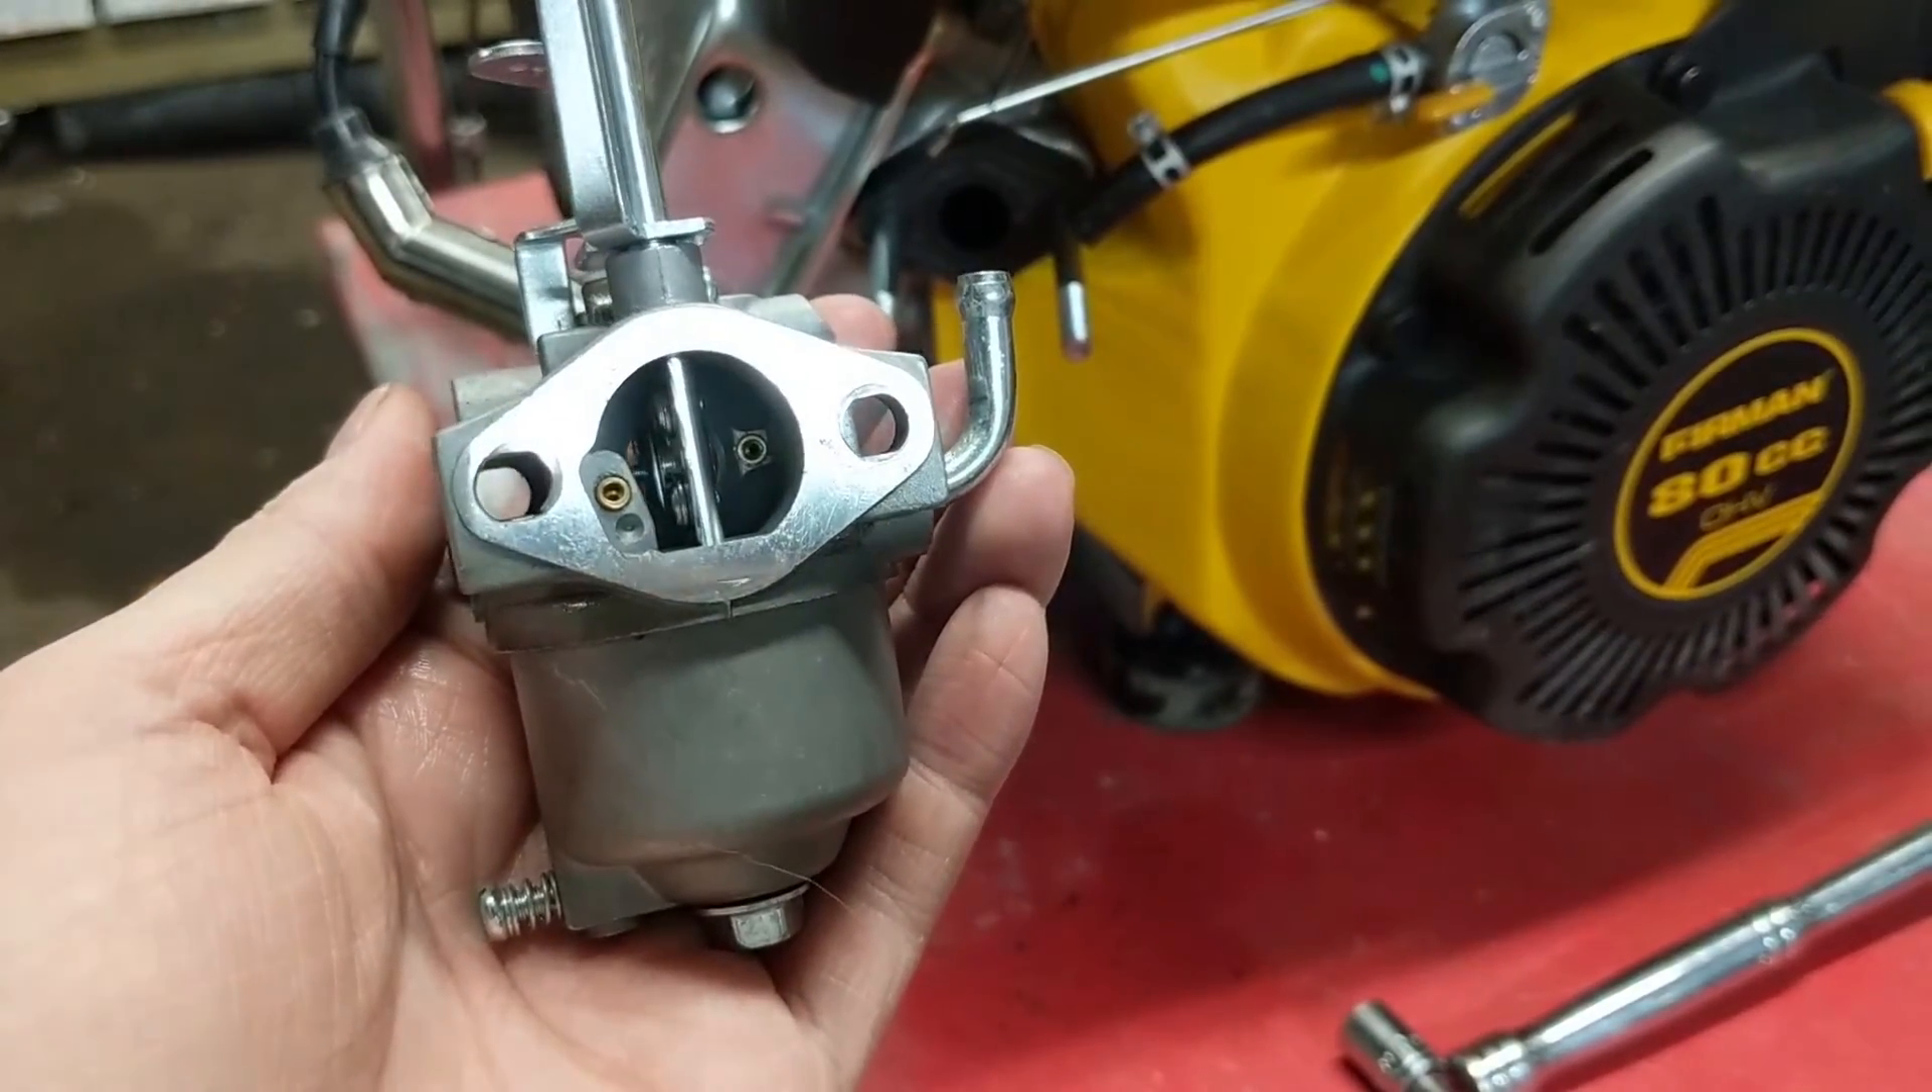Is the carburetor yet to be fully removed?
No.